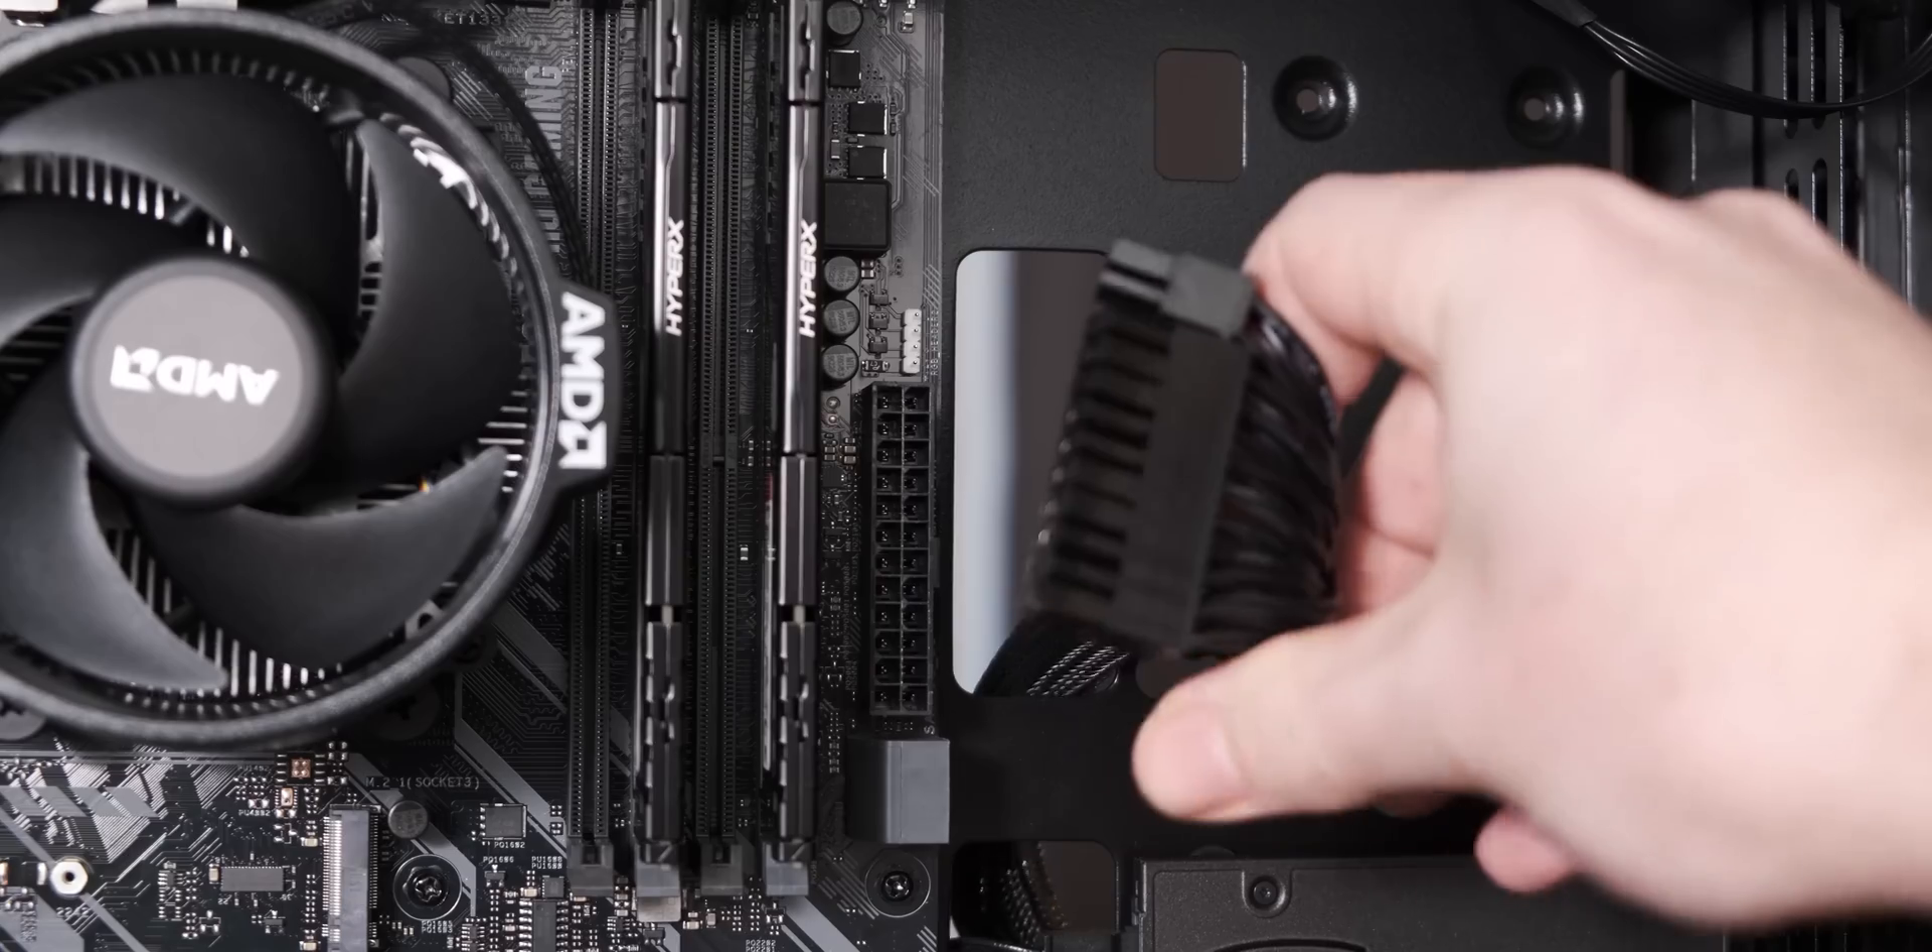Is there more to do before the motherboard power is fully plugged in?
Yes.